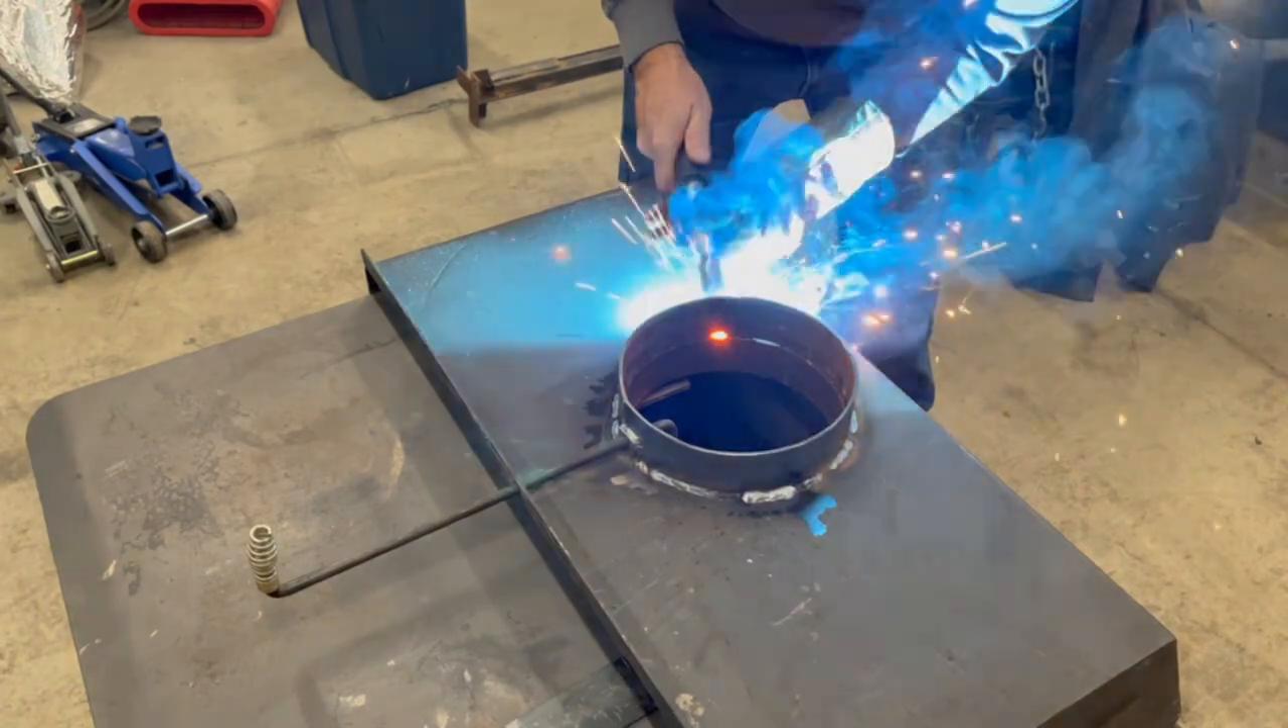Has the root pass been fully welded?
No.